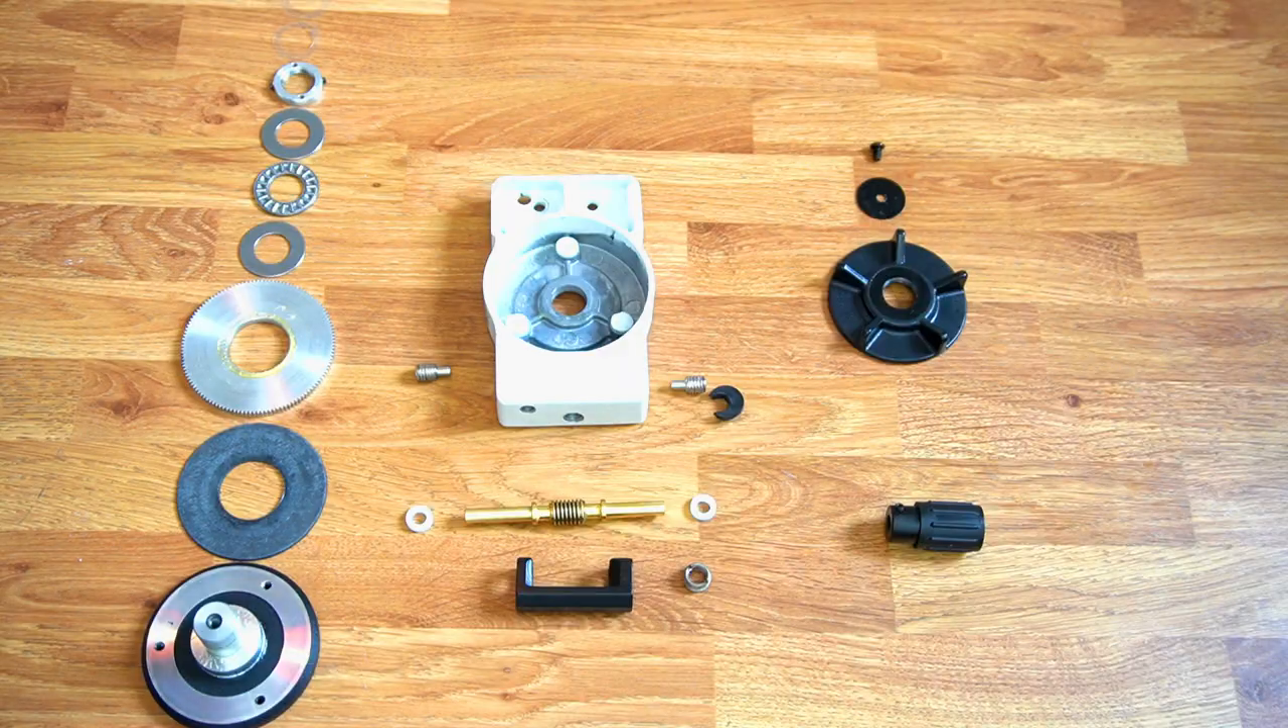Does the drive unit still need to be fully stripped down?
No.